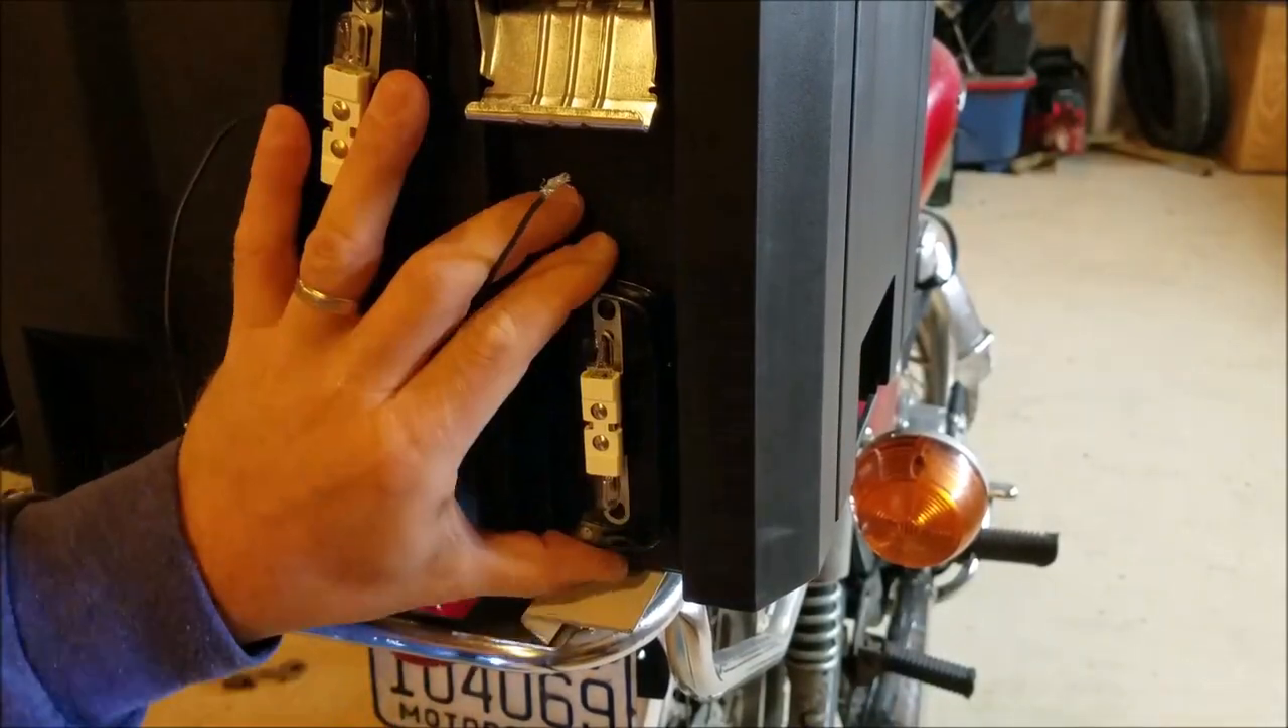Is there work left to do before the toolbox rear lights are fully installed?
Yes.